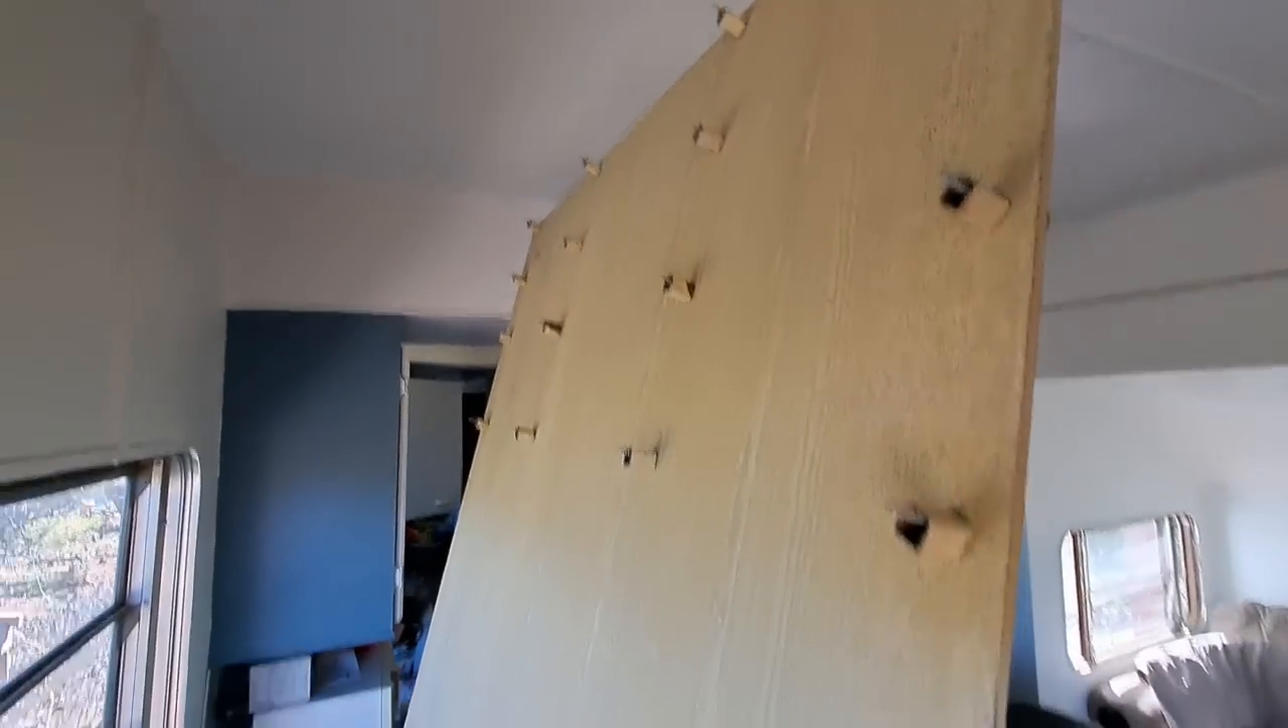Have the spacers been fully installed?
Yes.